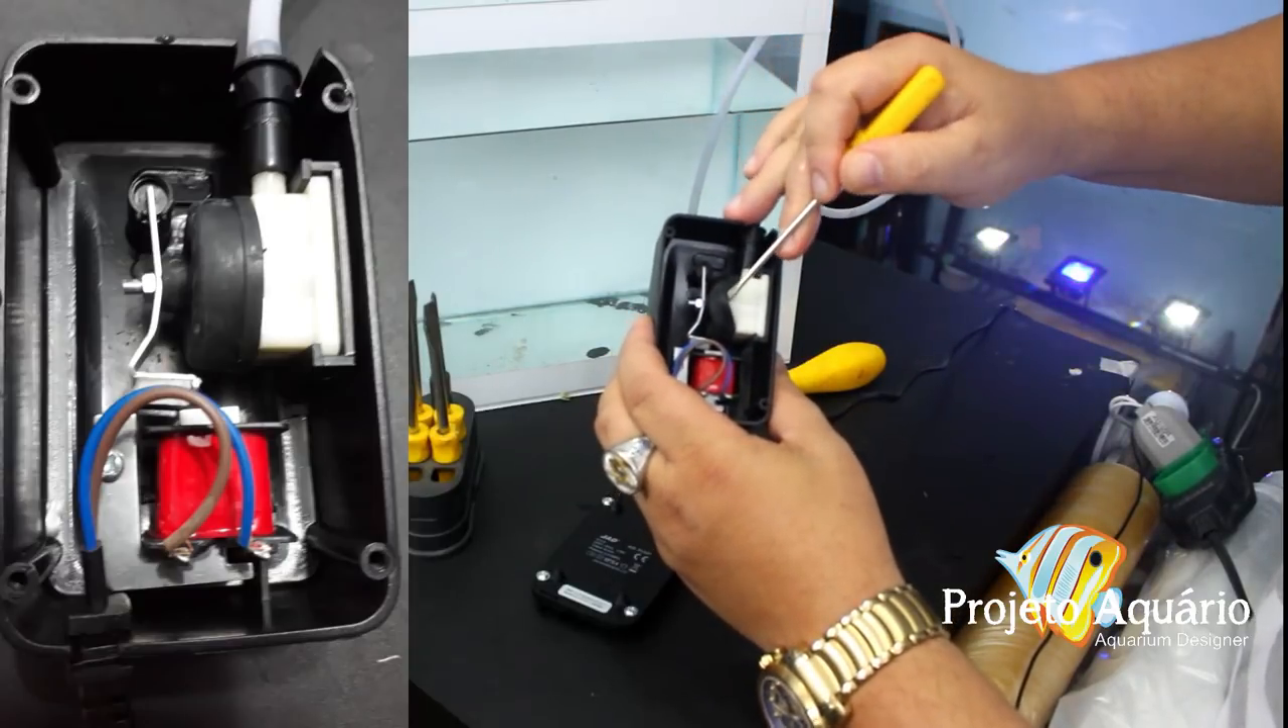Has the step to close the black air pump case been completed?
No.